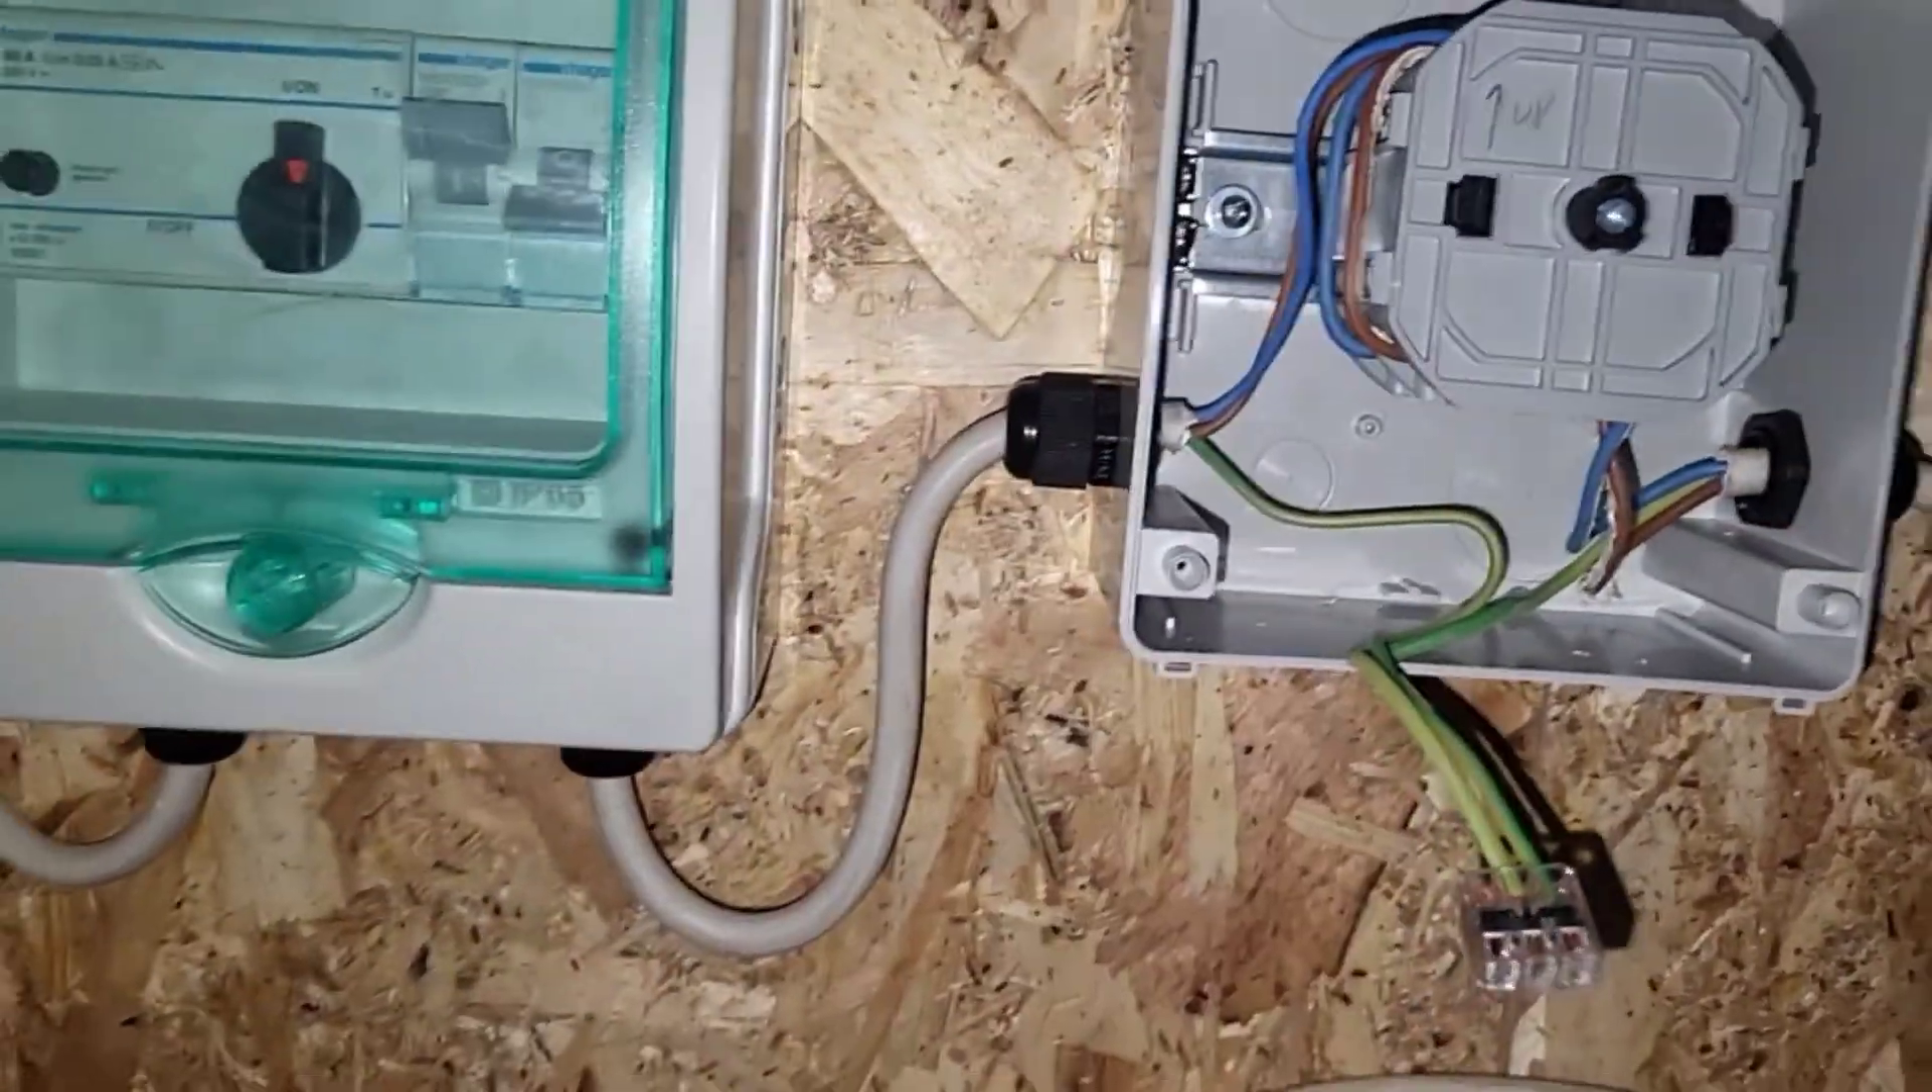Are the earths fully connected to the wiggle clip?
Yes.